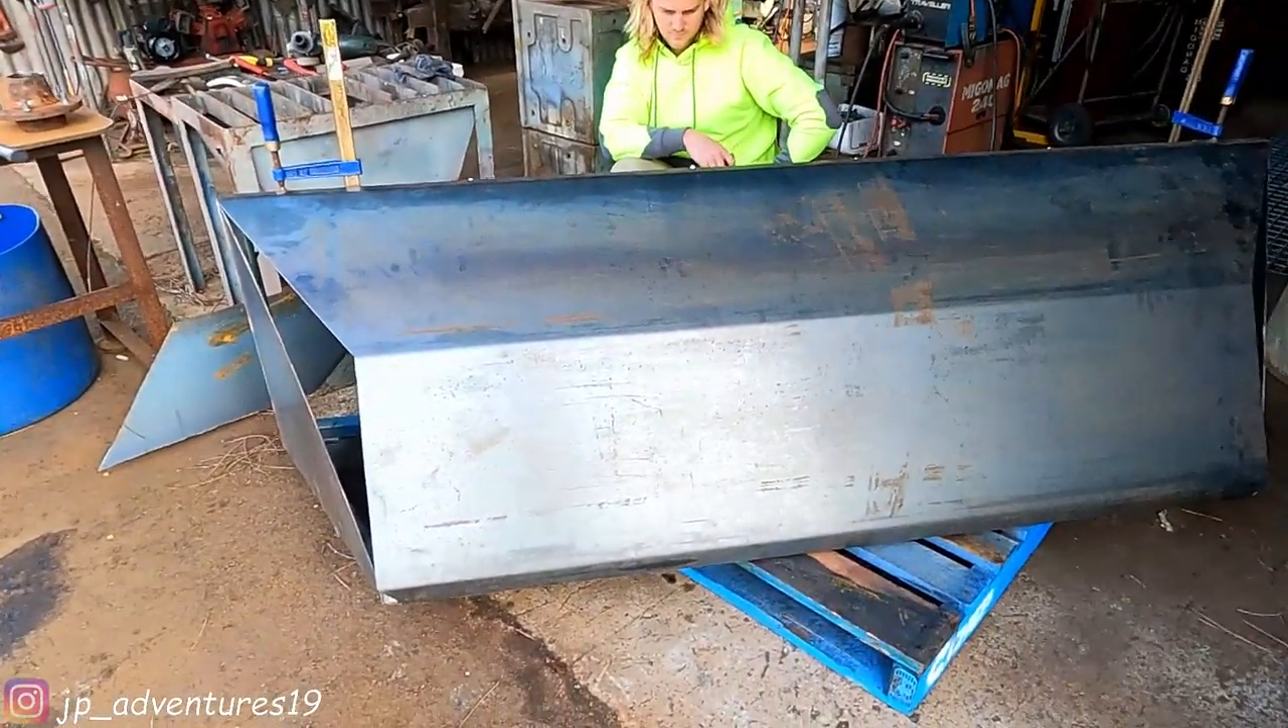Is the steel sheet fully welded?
No.